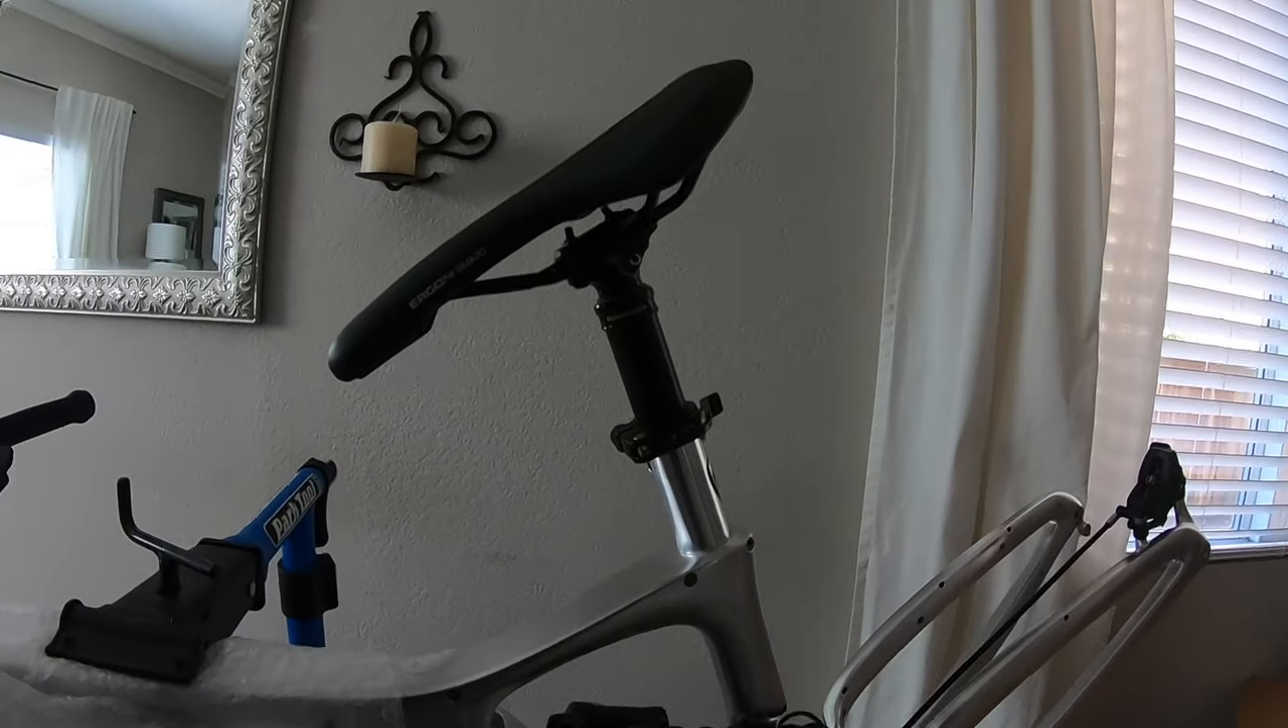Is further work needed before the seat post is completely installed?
No.